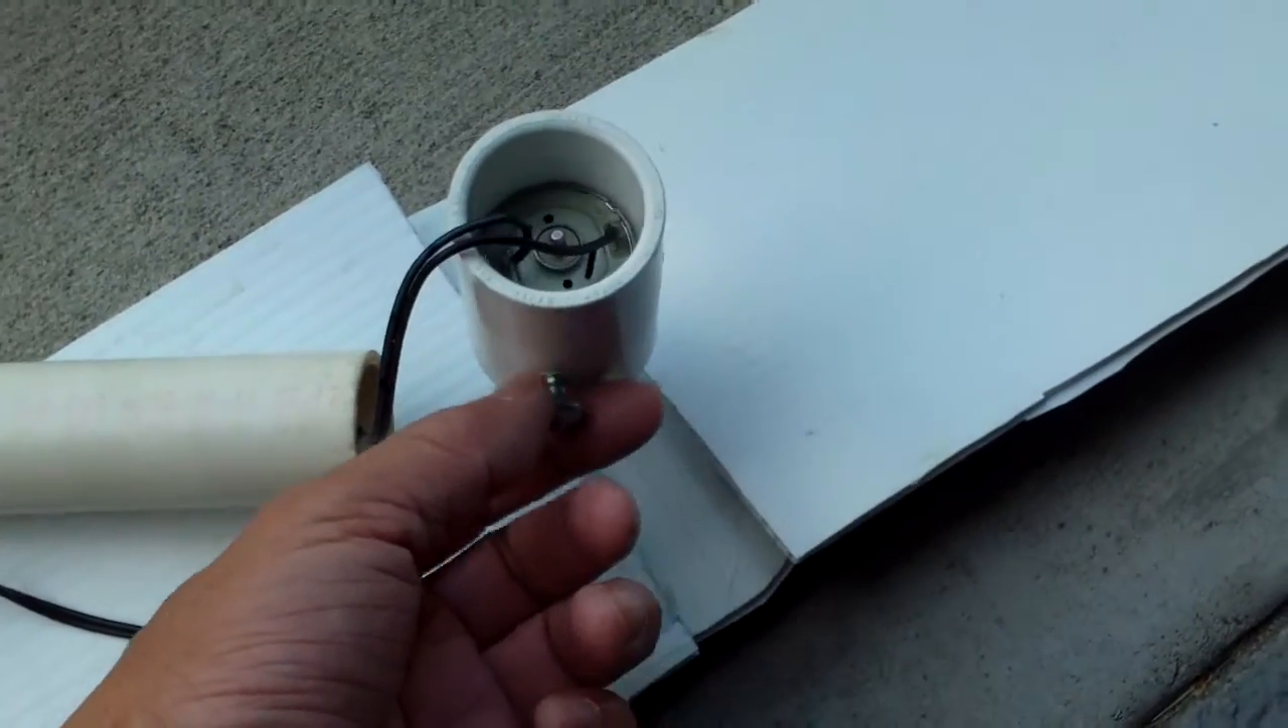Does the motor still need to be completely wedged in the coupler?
No.